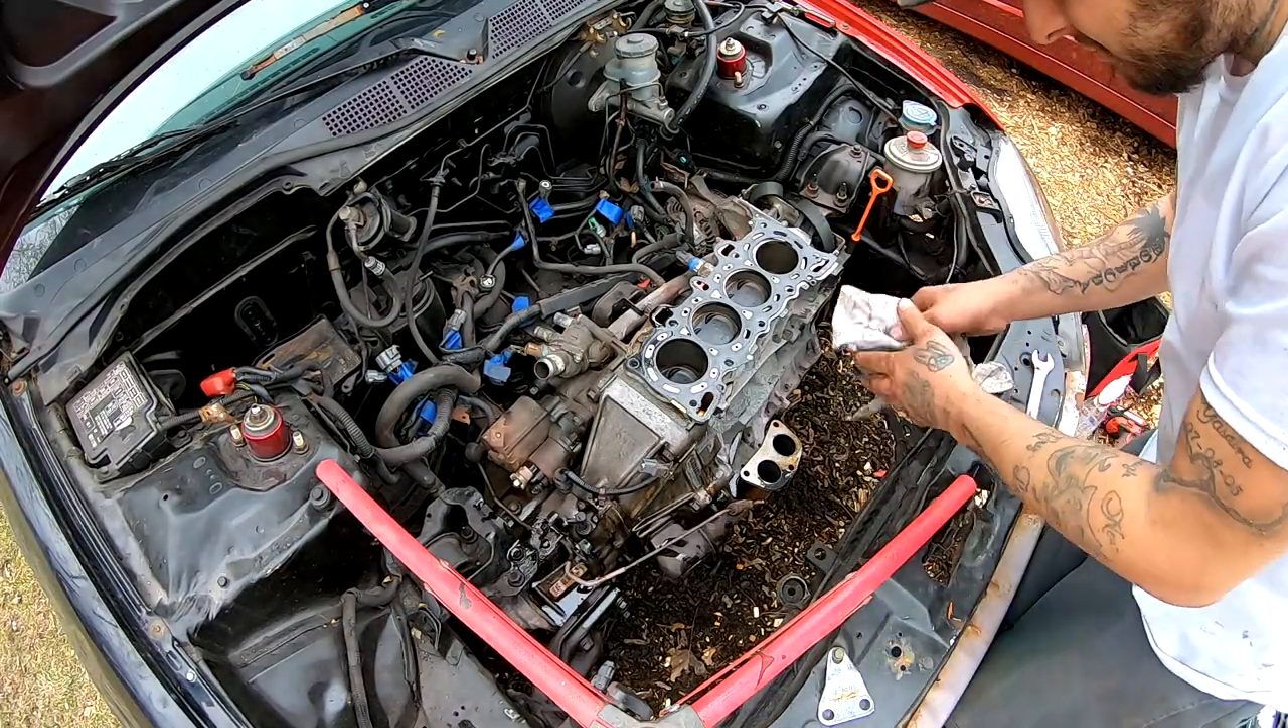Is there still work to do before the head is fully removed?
No.